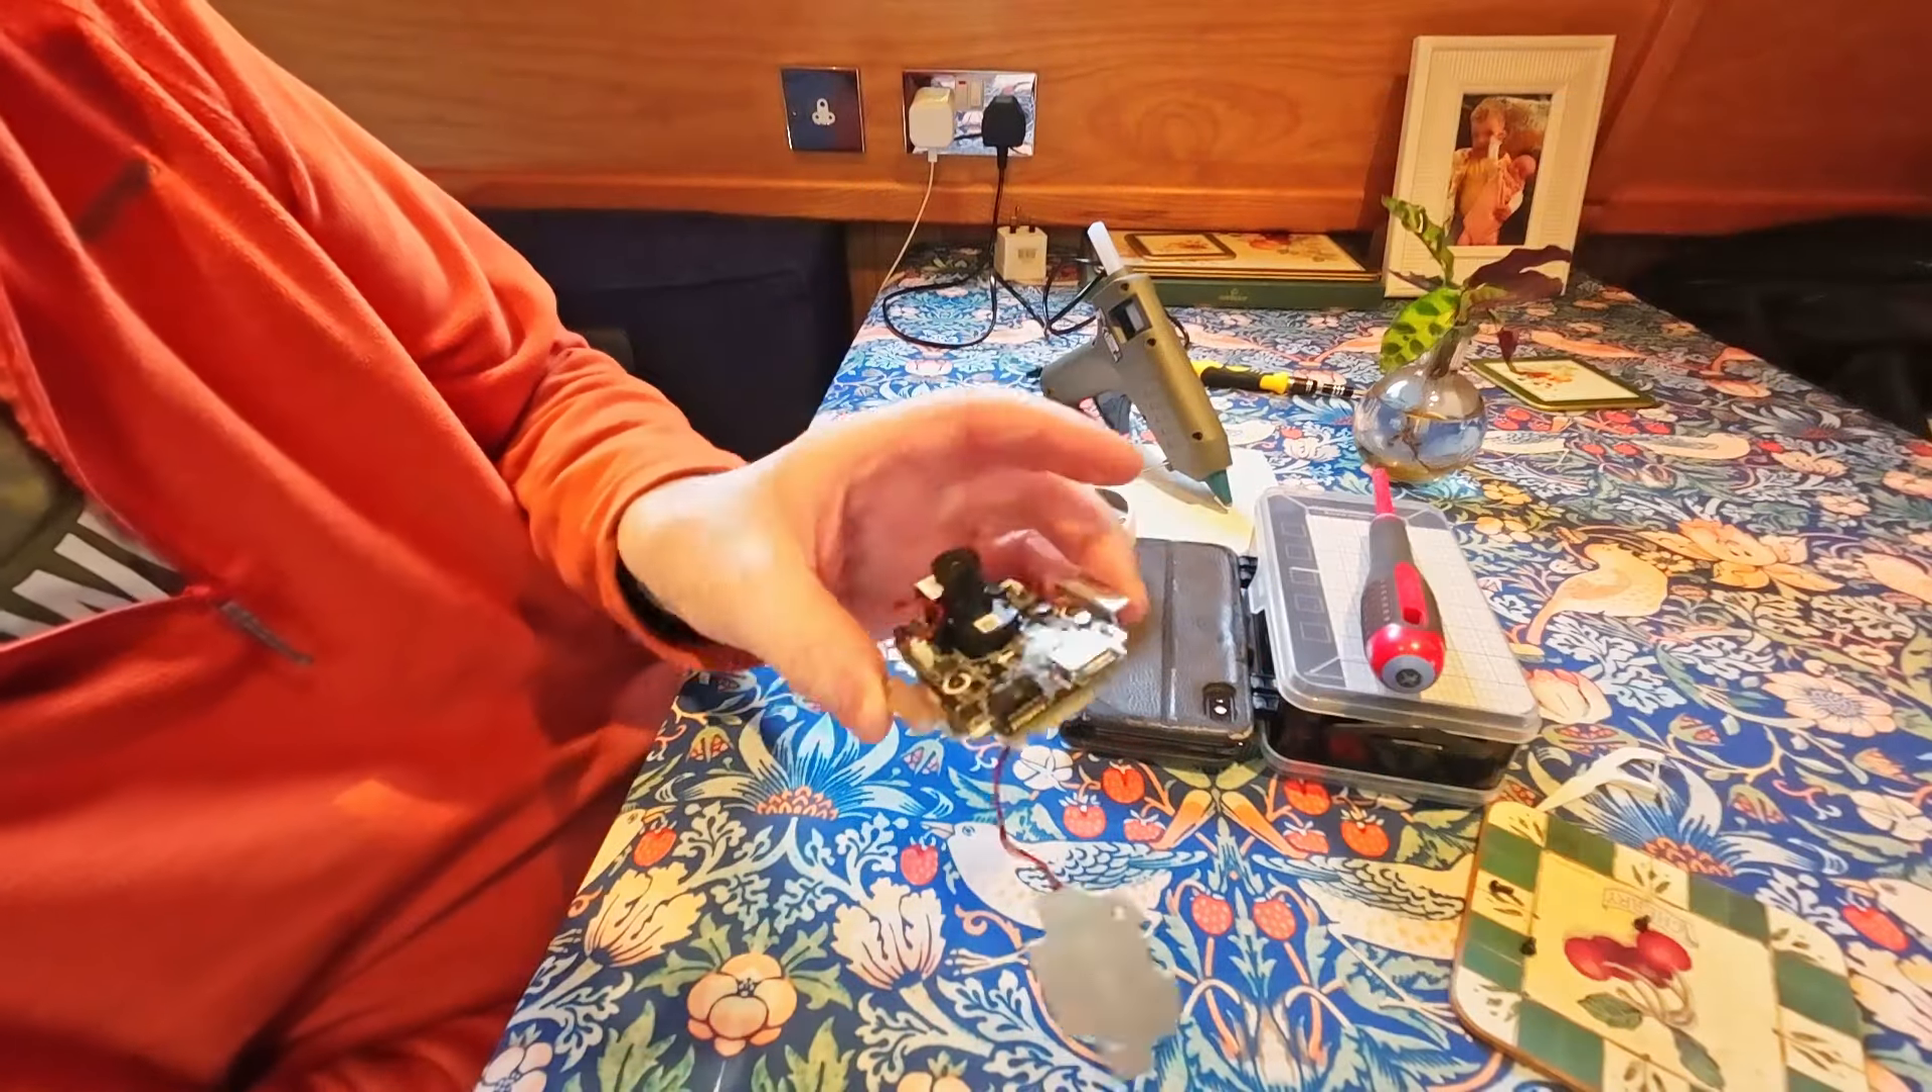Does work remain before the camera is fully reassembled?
Yes.